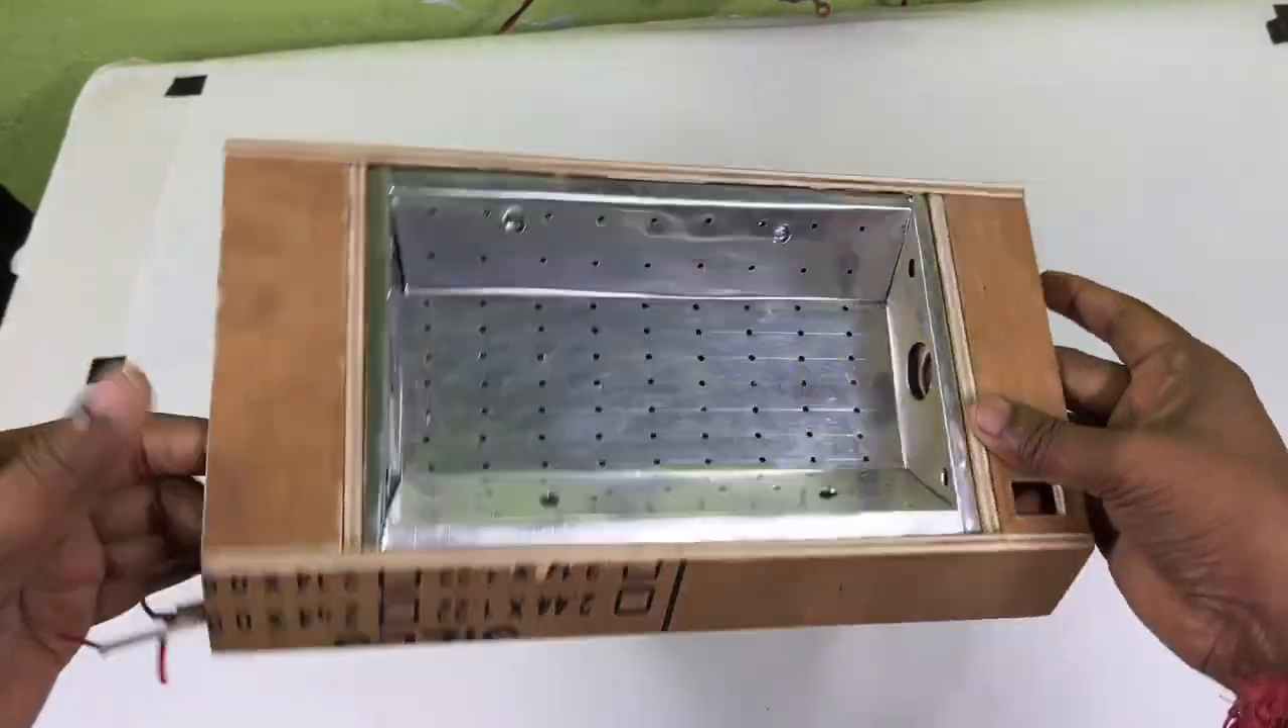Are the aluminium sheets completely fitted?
Yes.